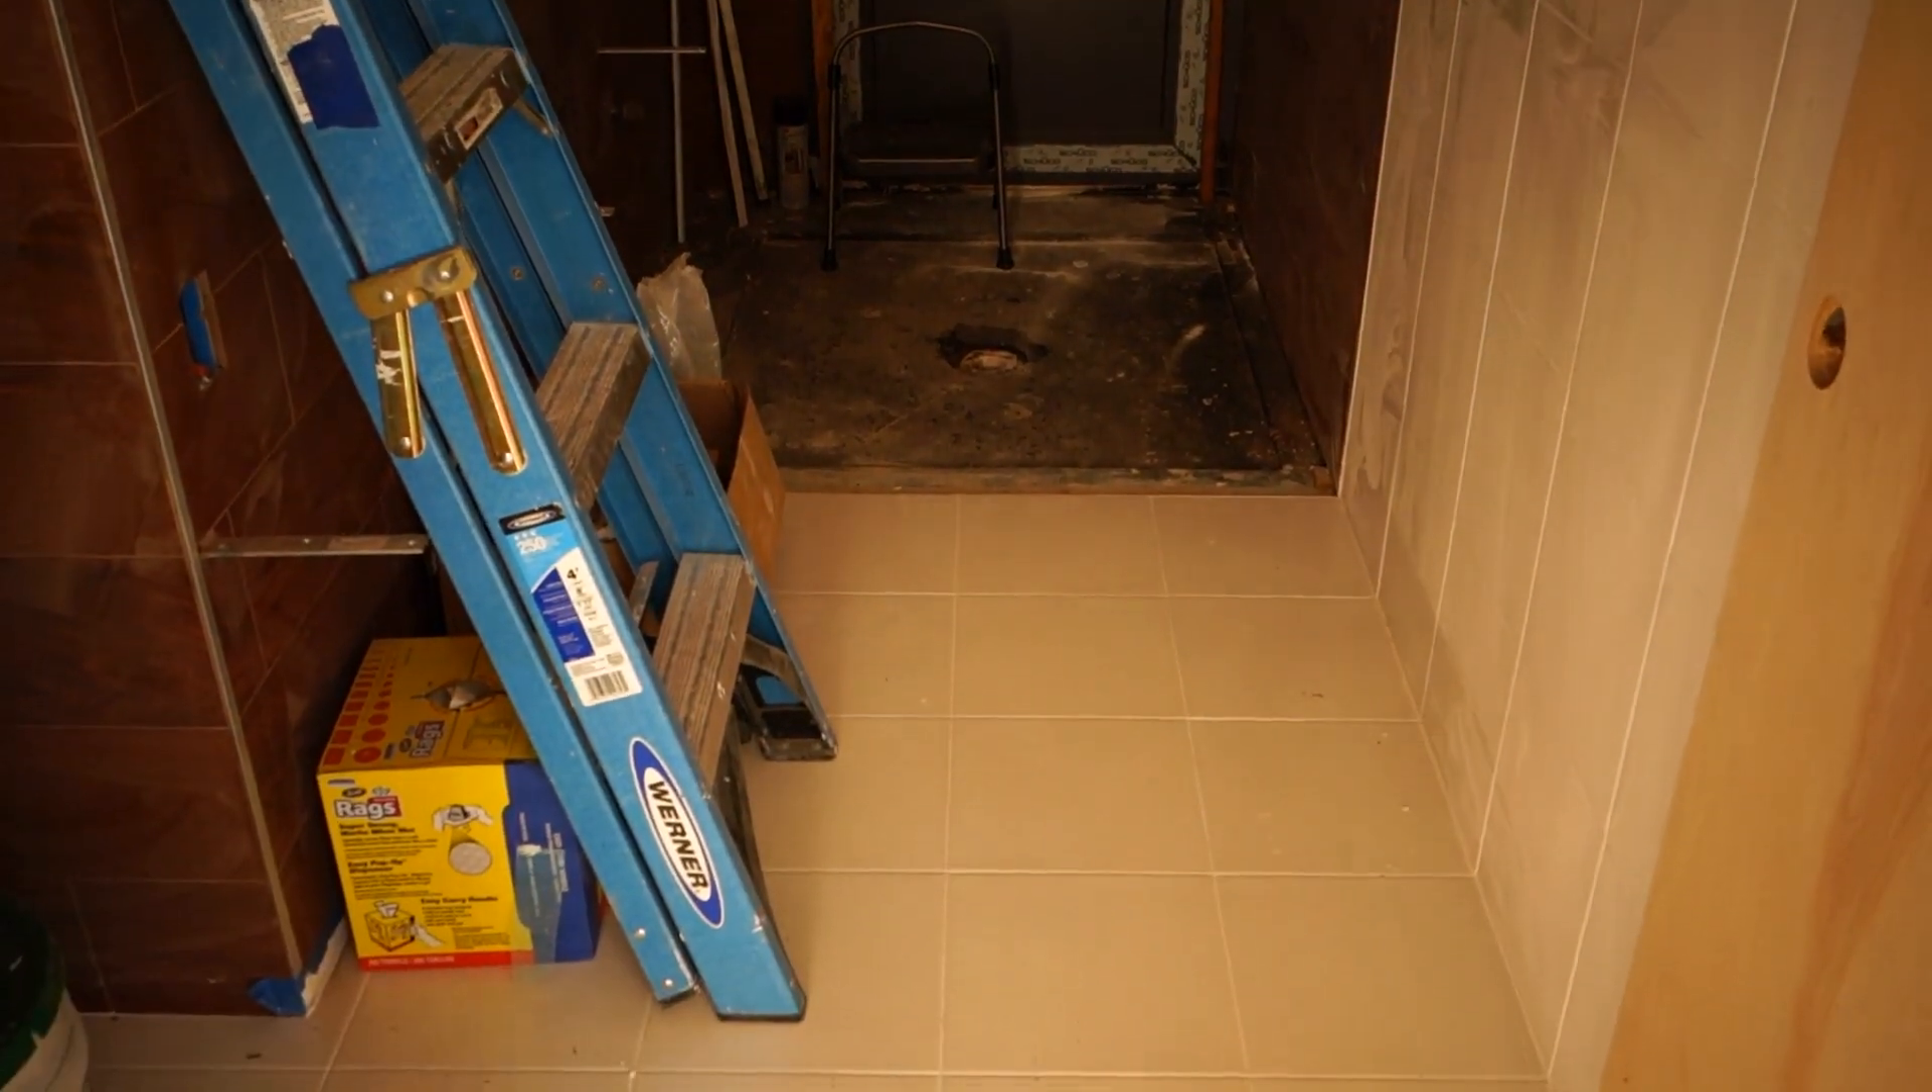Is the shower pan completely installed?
No.